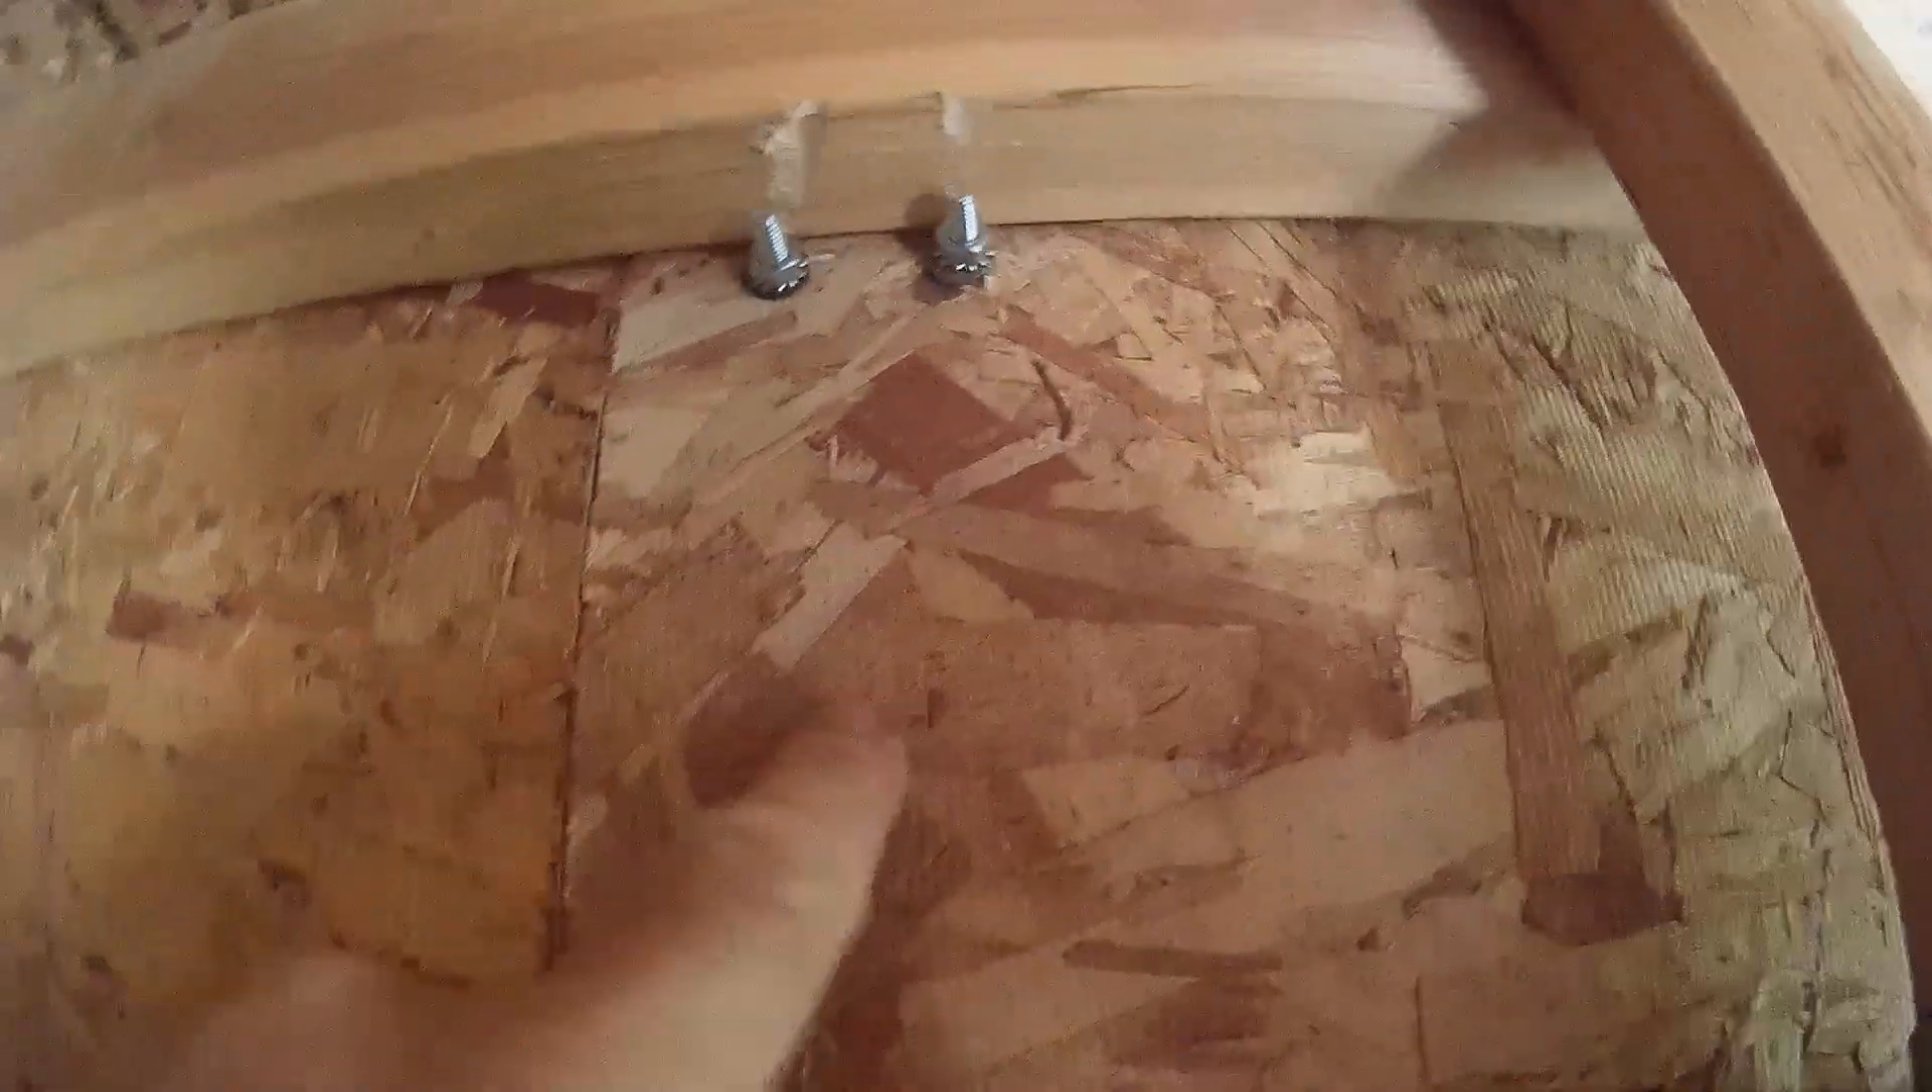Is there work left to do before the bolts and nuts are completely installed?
No.